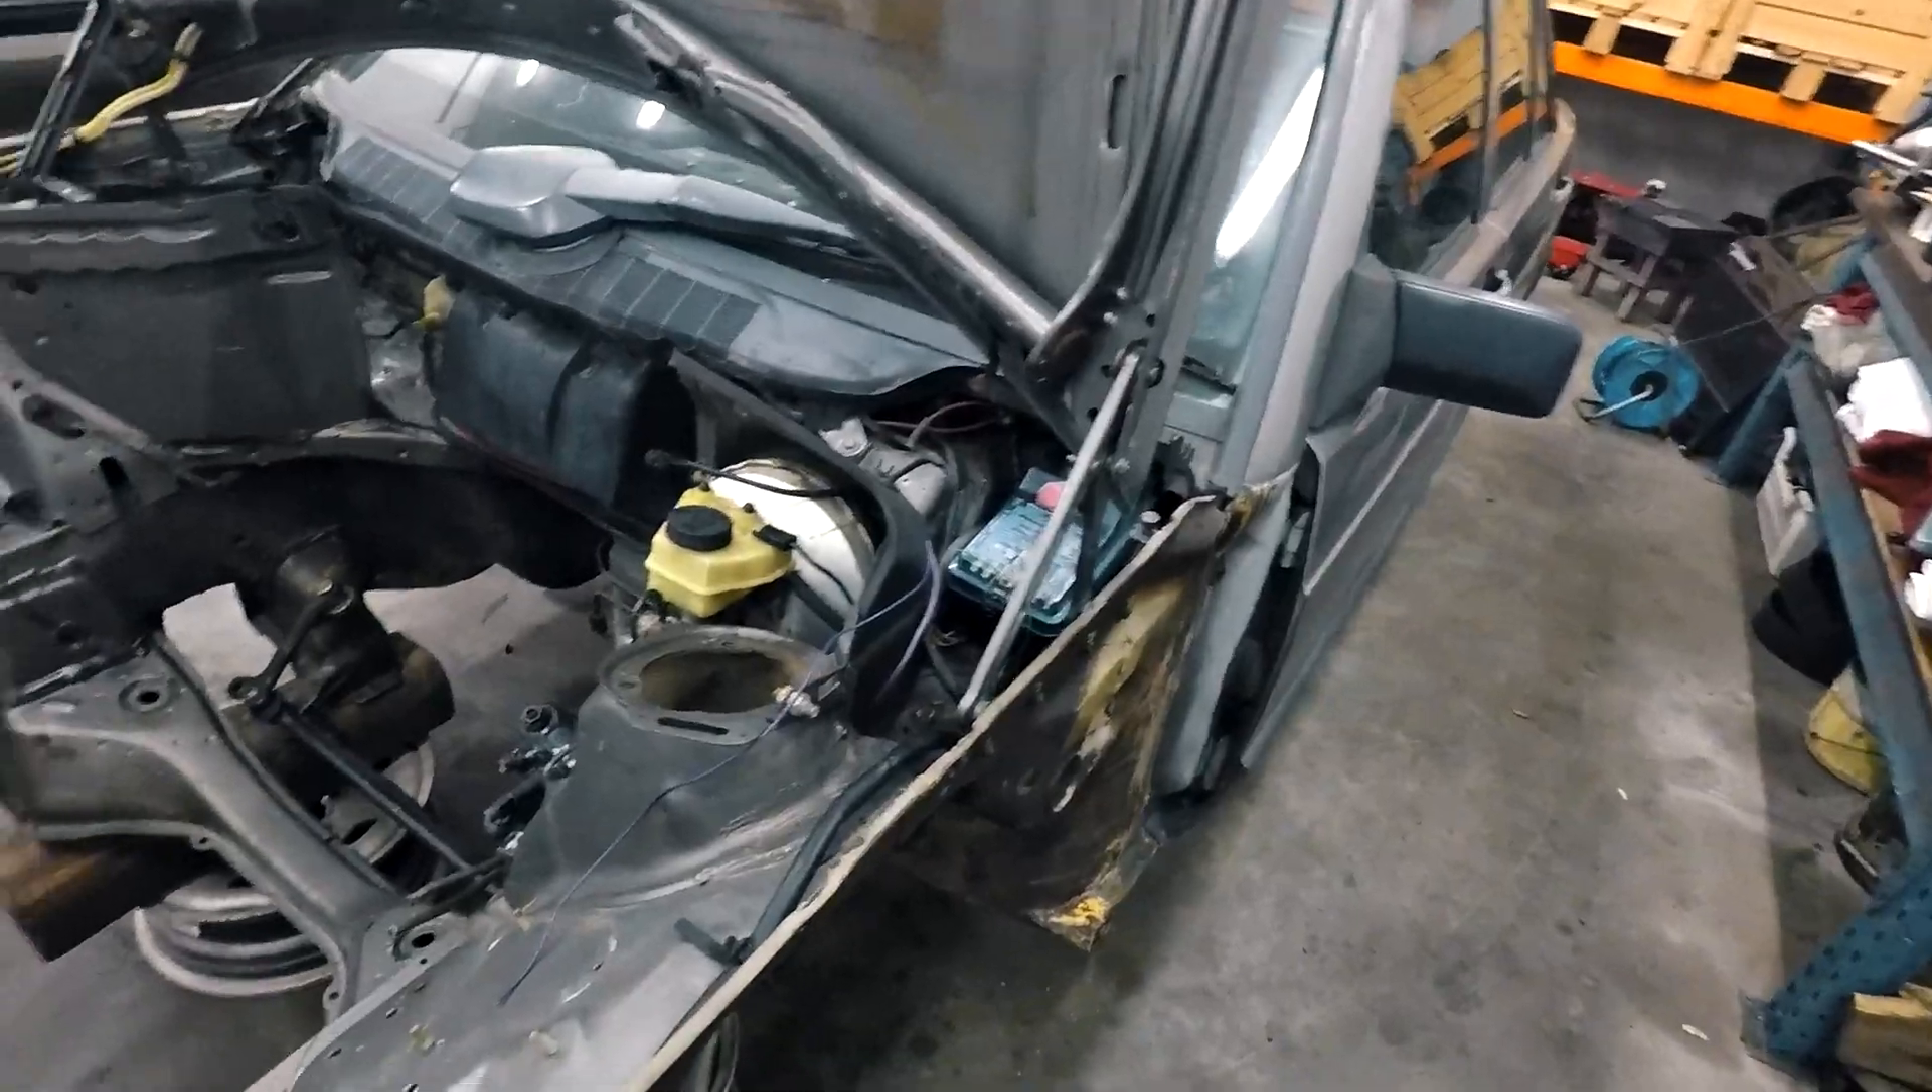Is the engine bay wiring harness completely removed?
No.